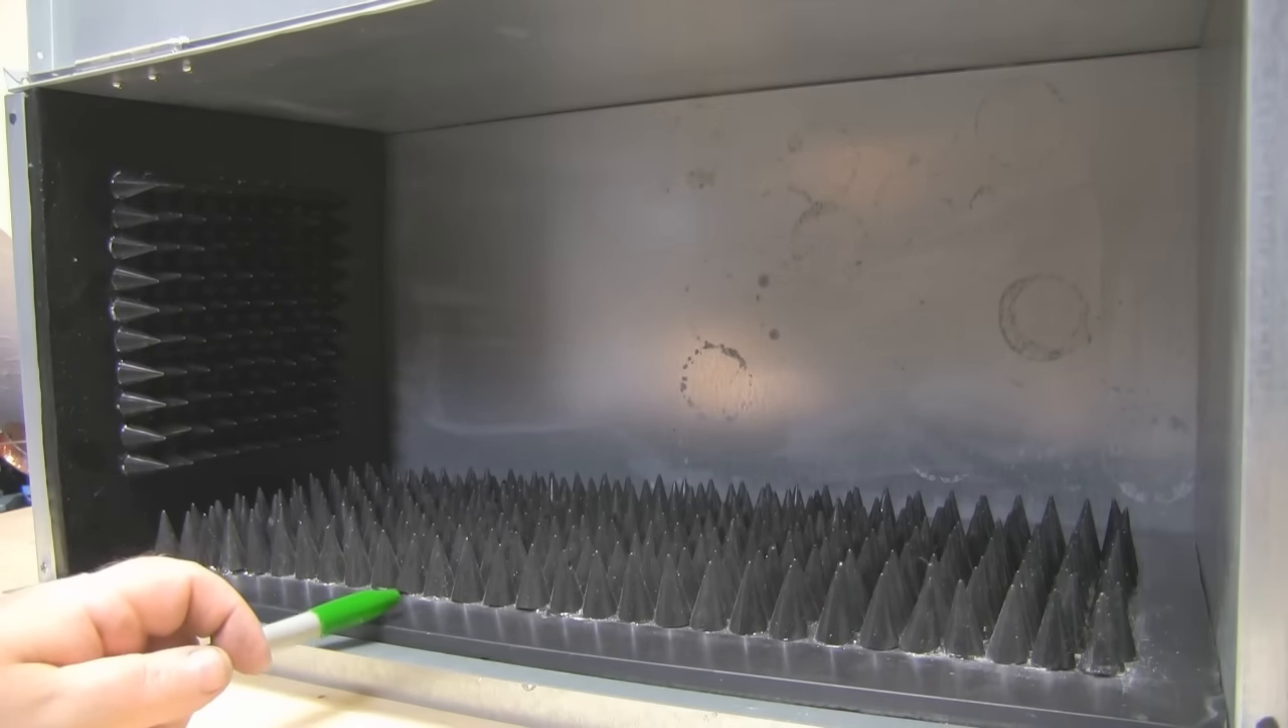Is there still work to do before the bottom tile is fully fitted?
No.